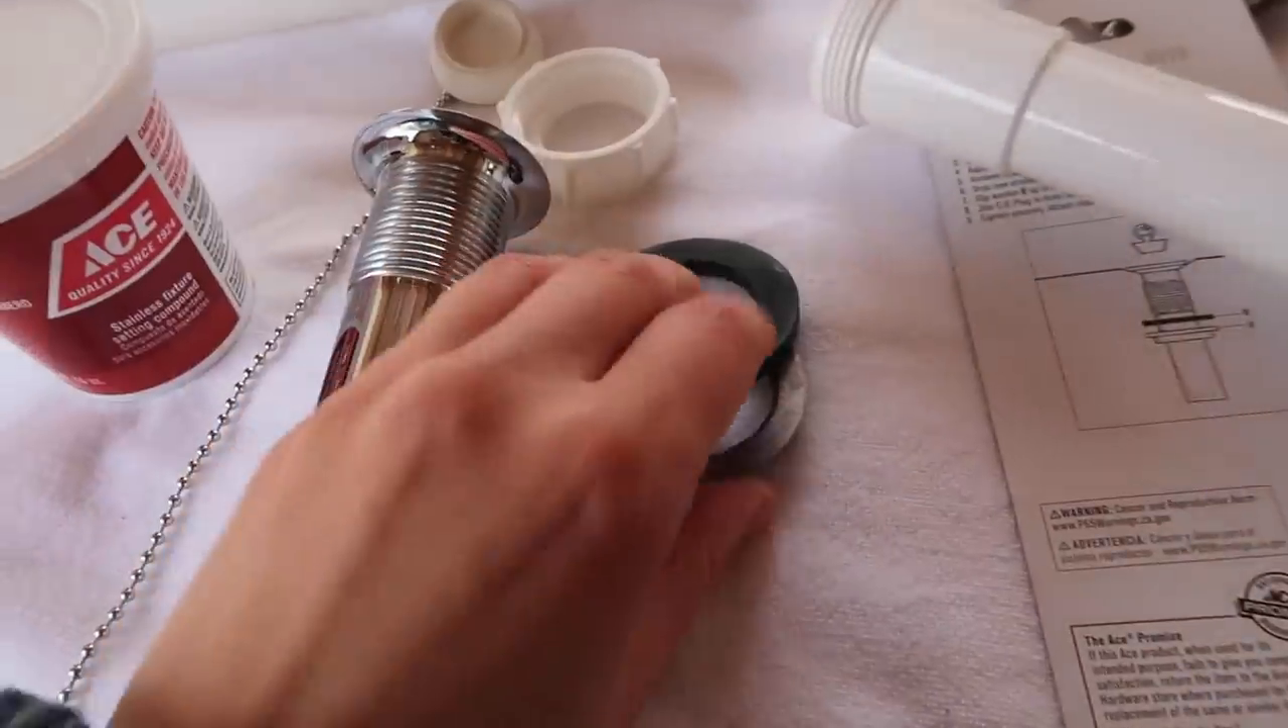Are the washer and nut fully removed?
Yes.